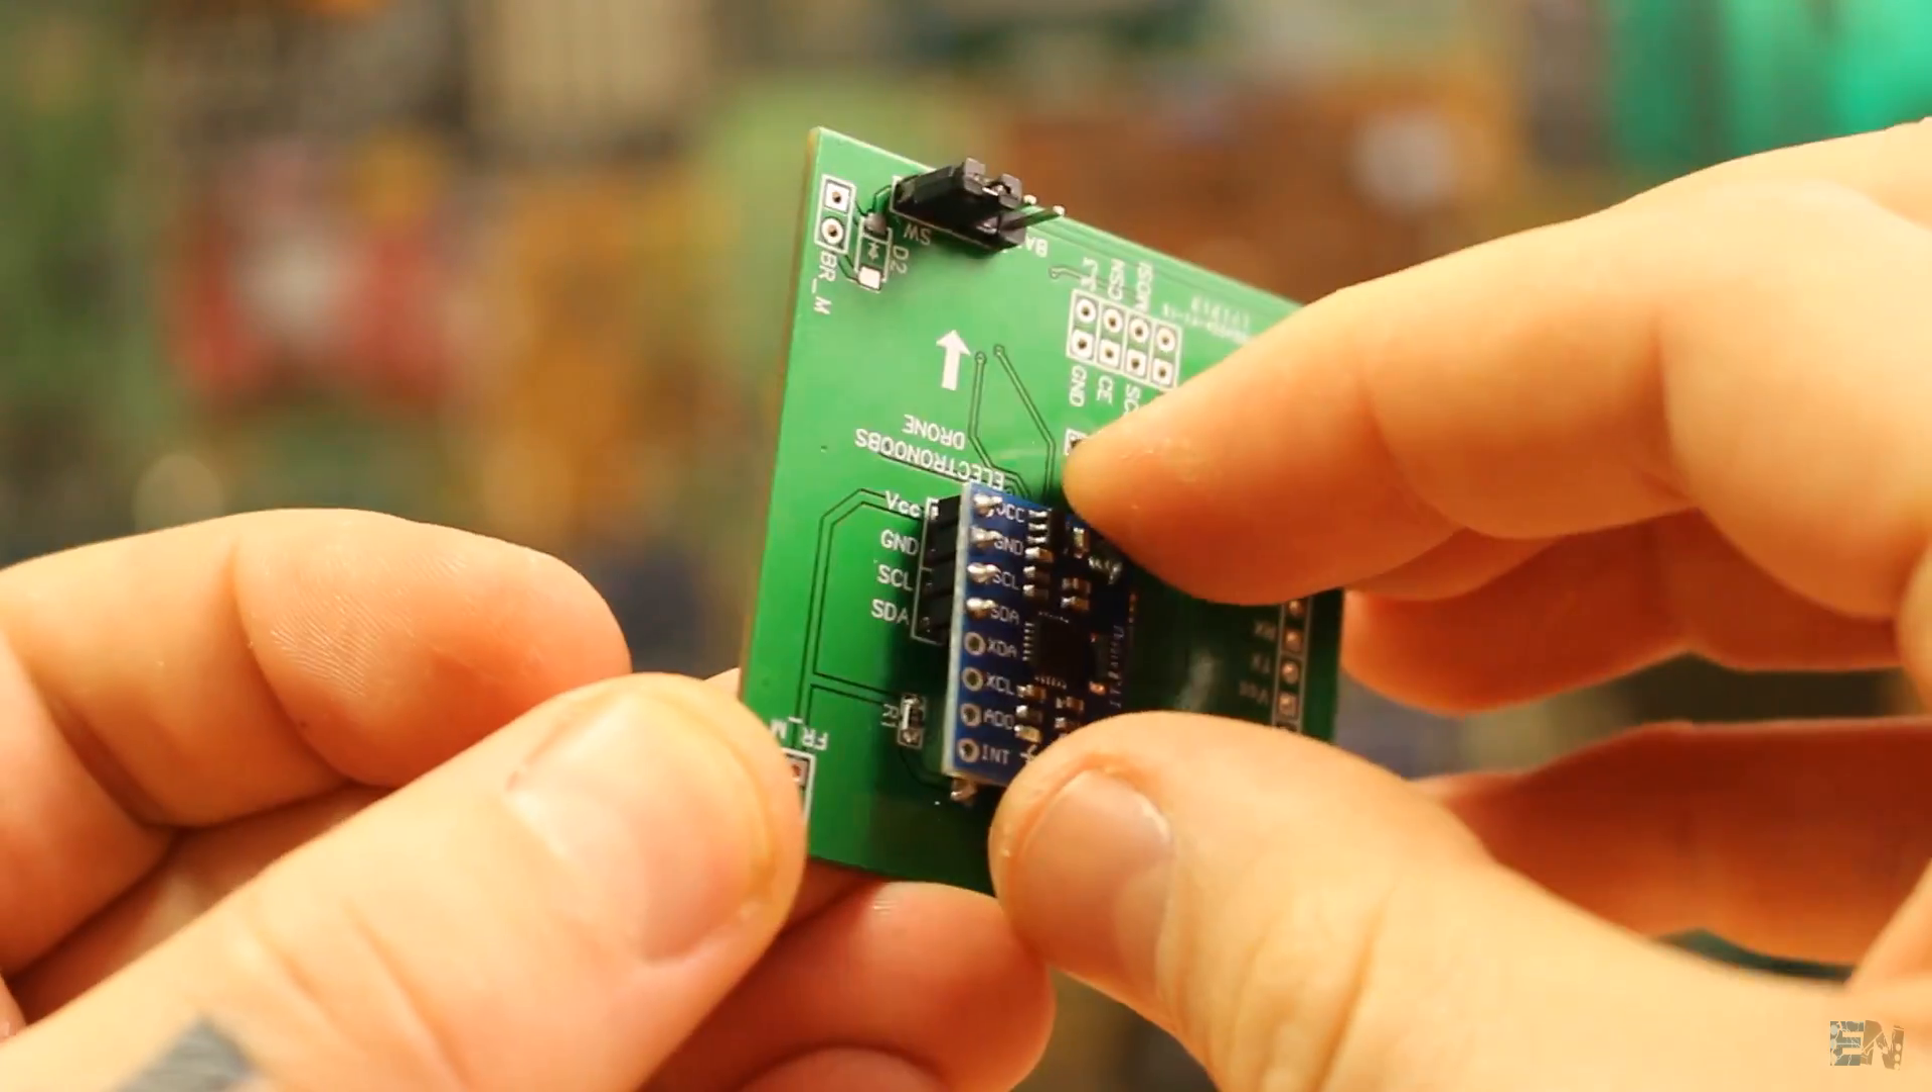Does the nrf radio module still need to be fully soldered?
Yes.